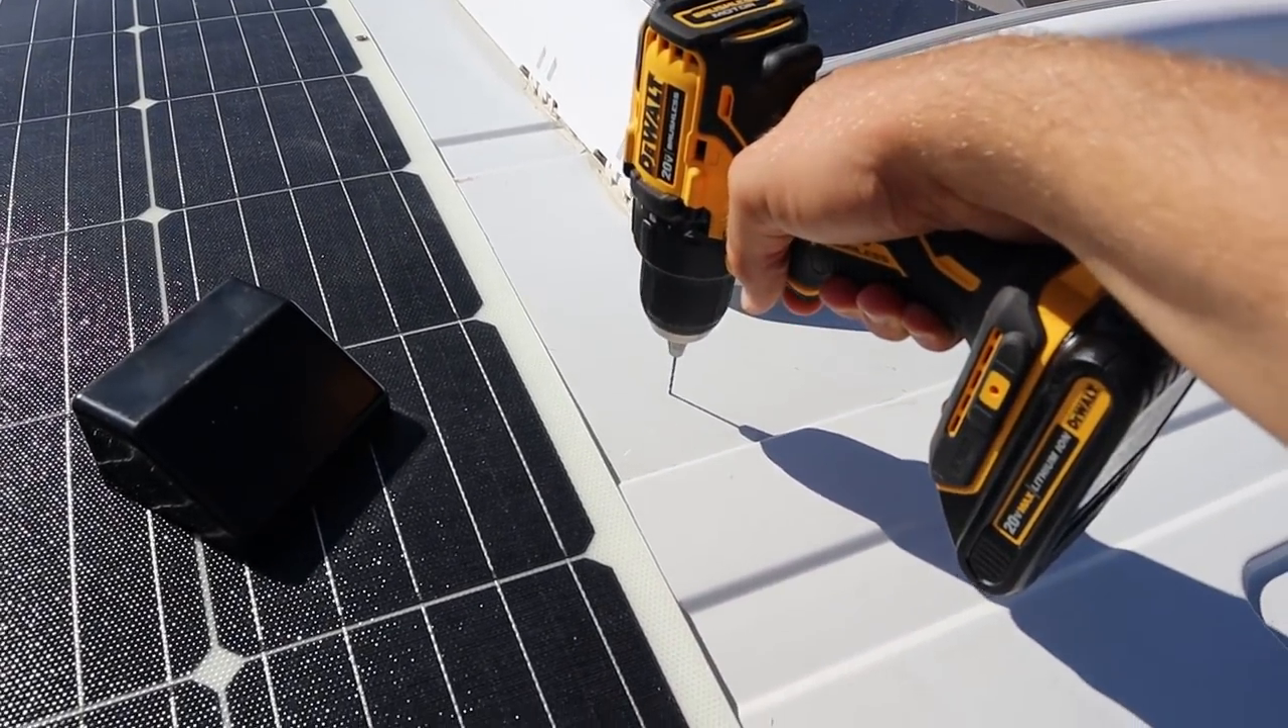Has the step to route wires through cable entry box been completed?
No.